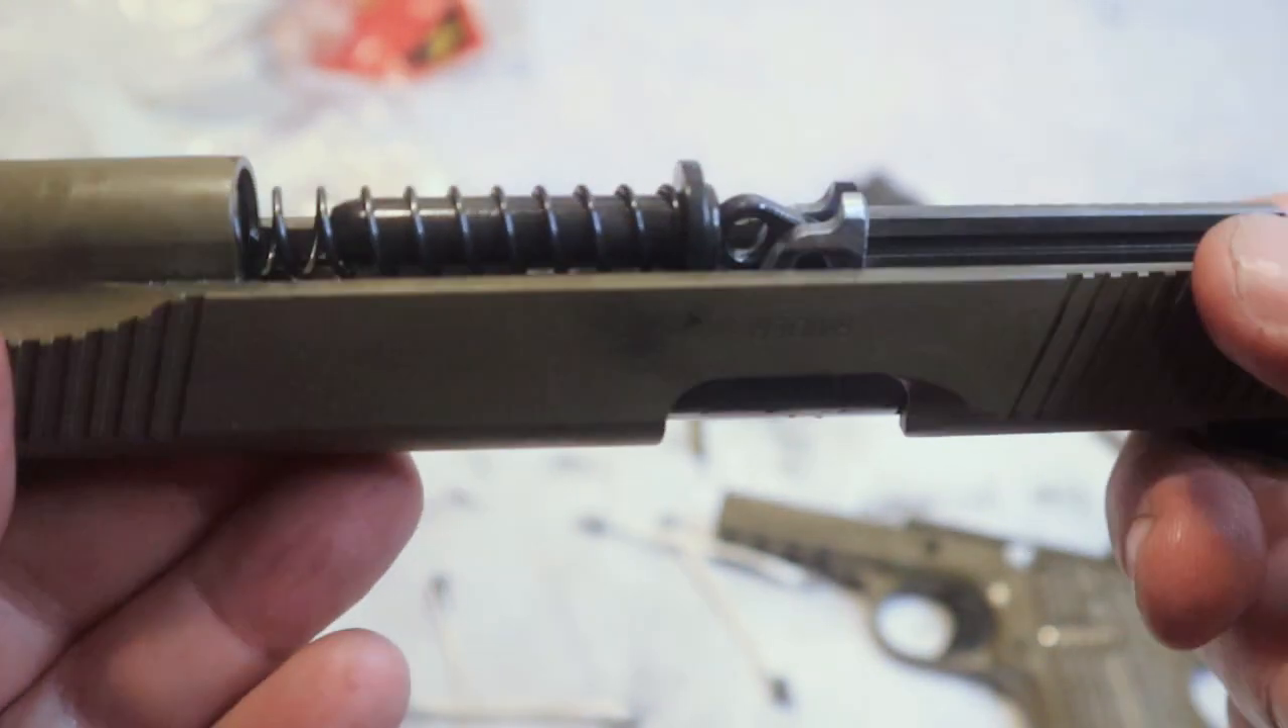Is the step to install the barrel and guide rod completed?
Yes.